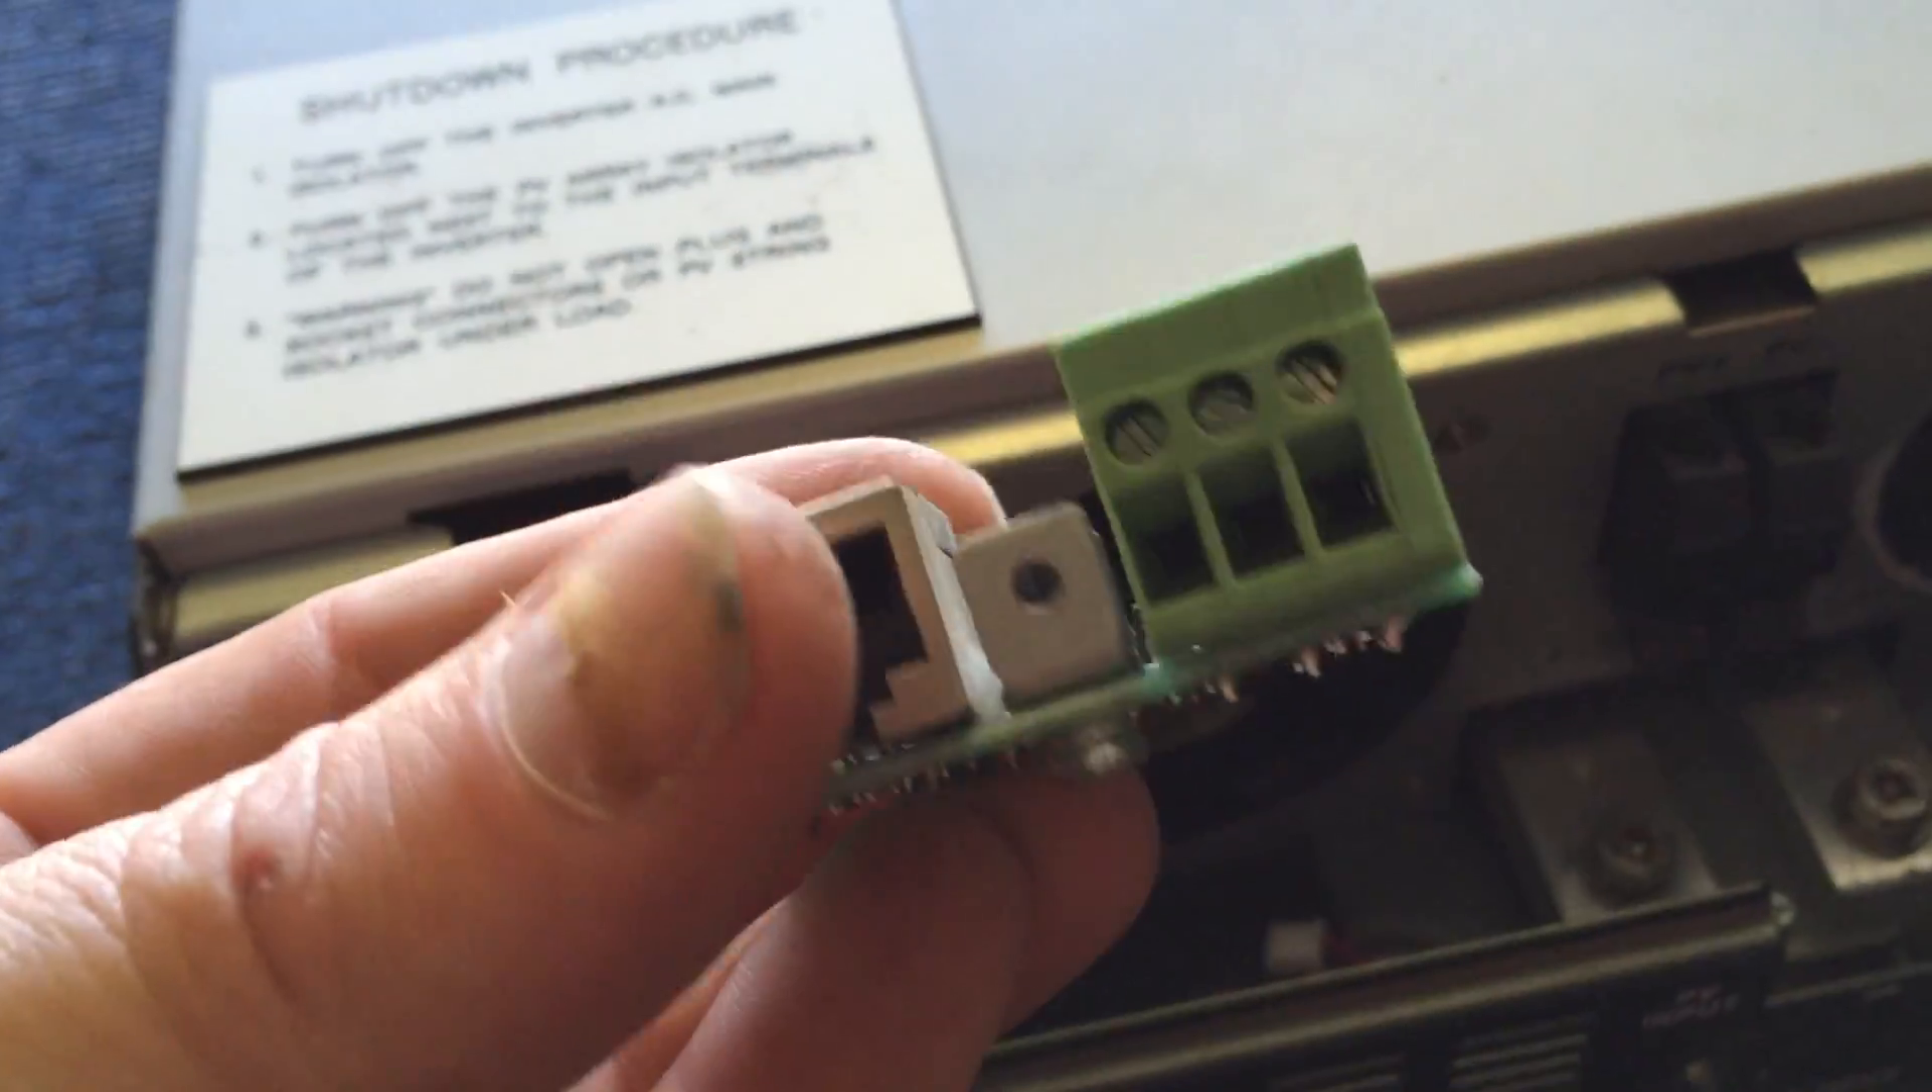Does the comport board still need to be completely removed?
No.